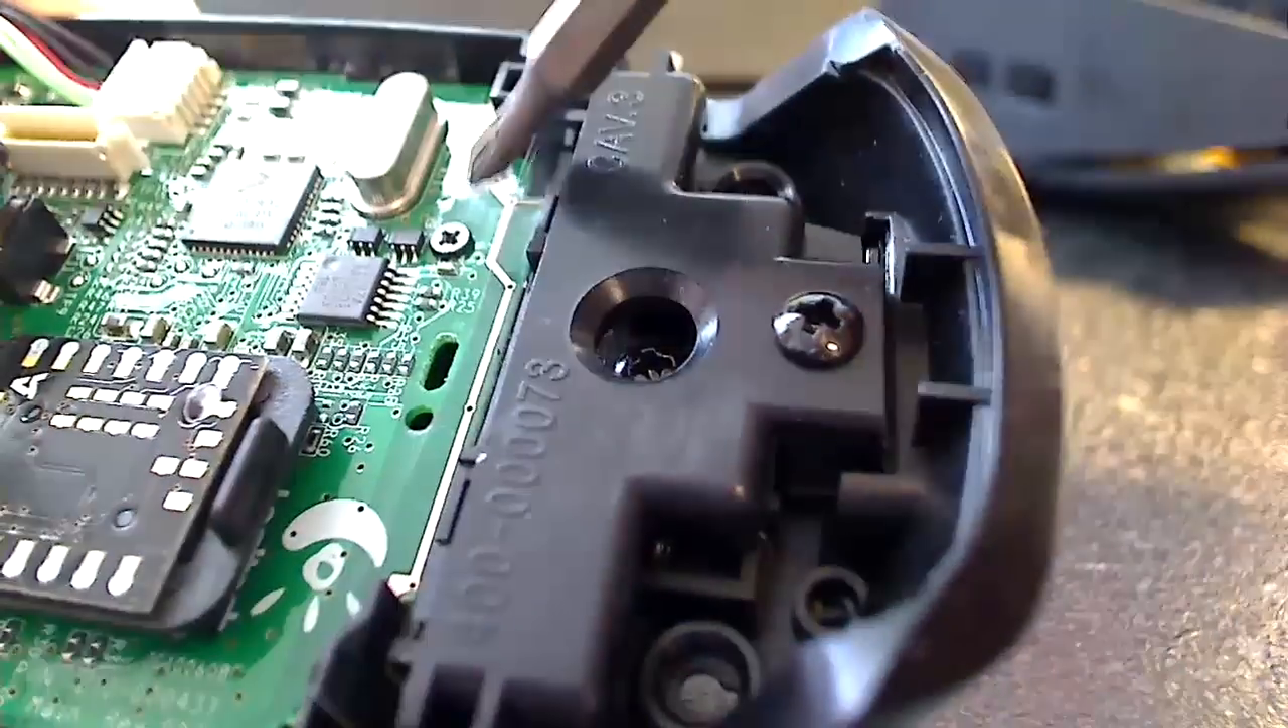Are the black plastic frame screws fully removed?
No.